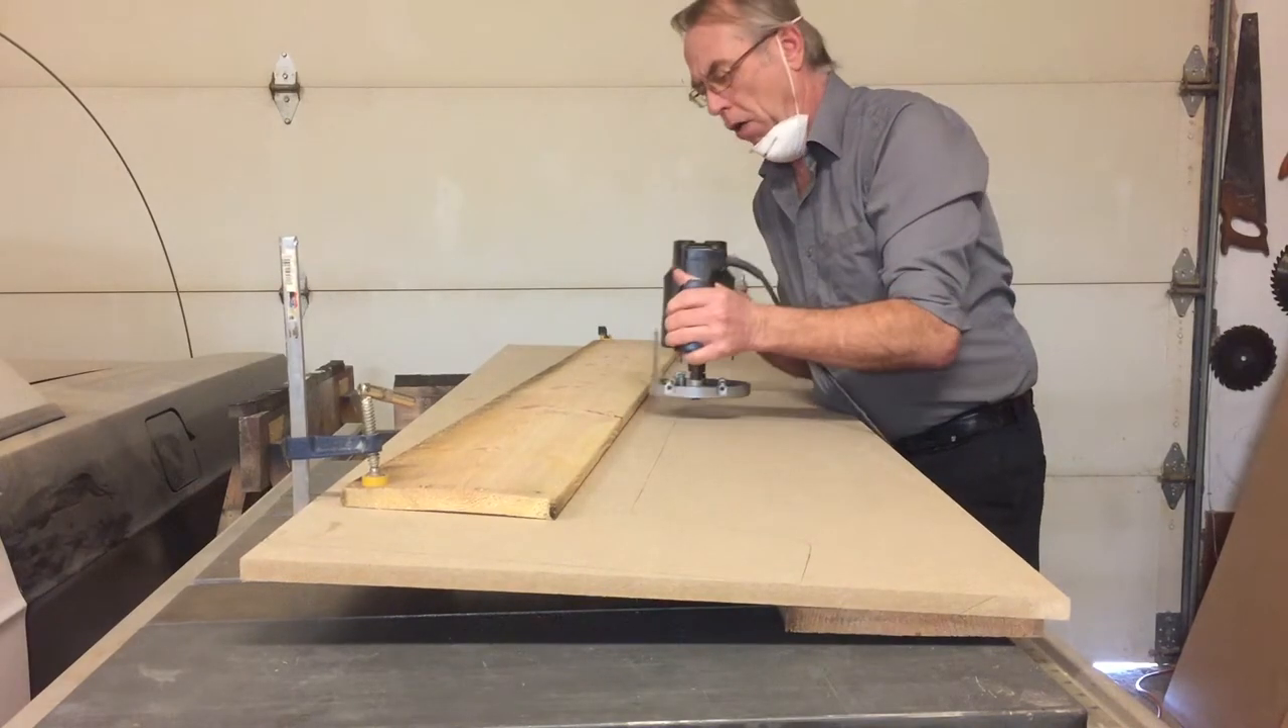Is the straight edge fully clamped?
Yes.